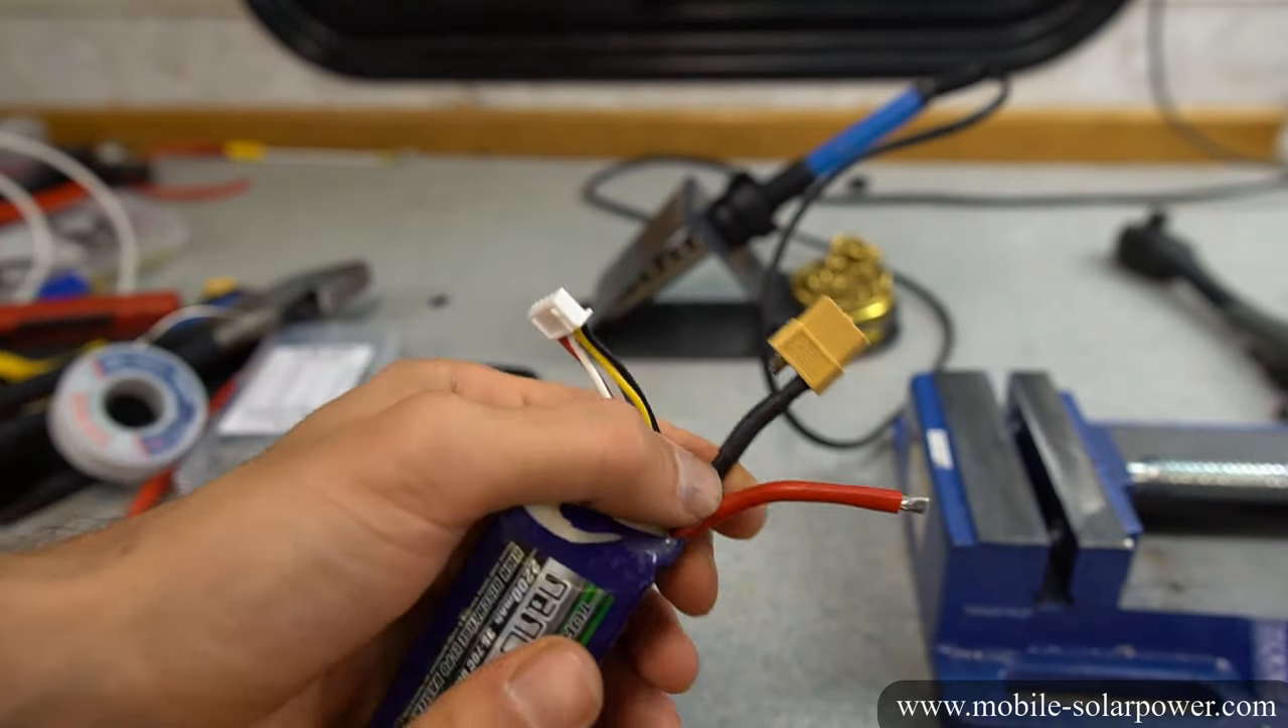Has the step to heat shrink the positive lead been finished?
No.